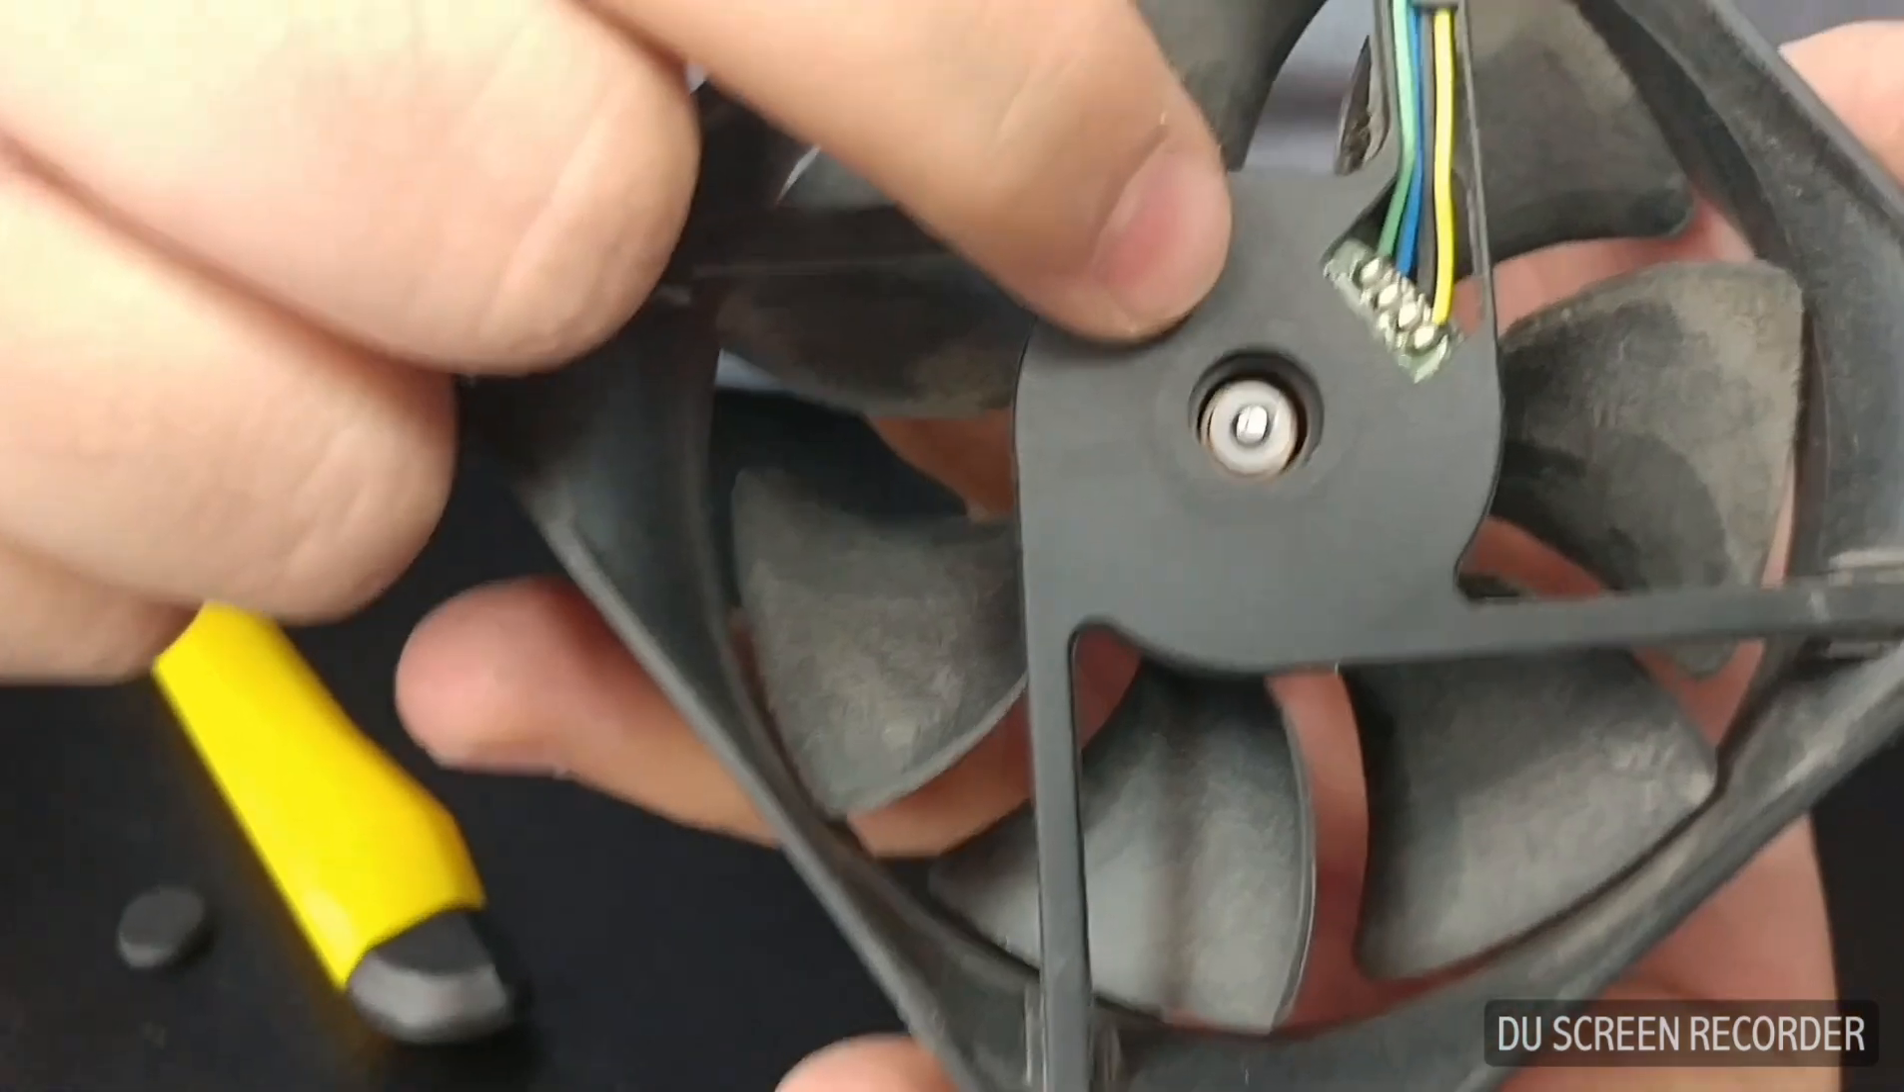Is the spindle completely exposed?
Yes.